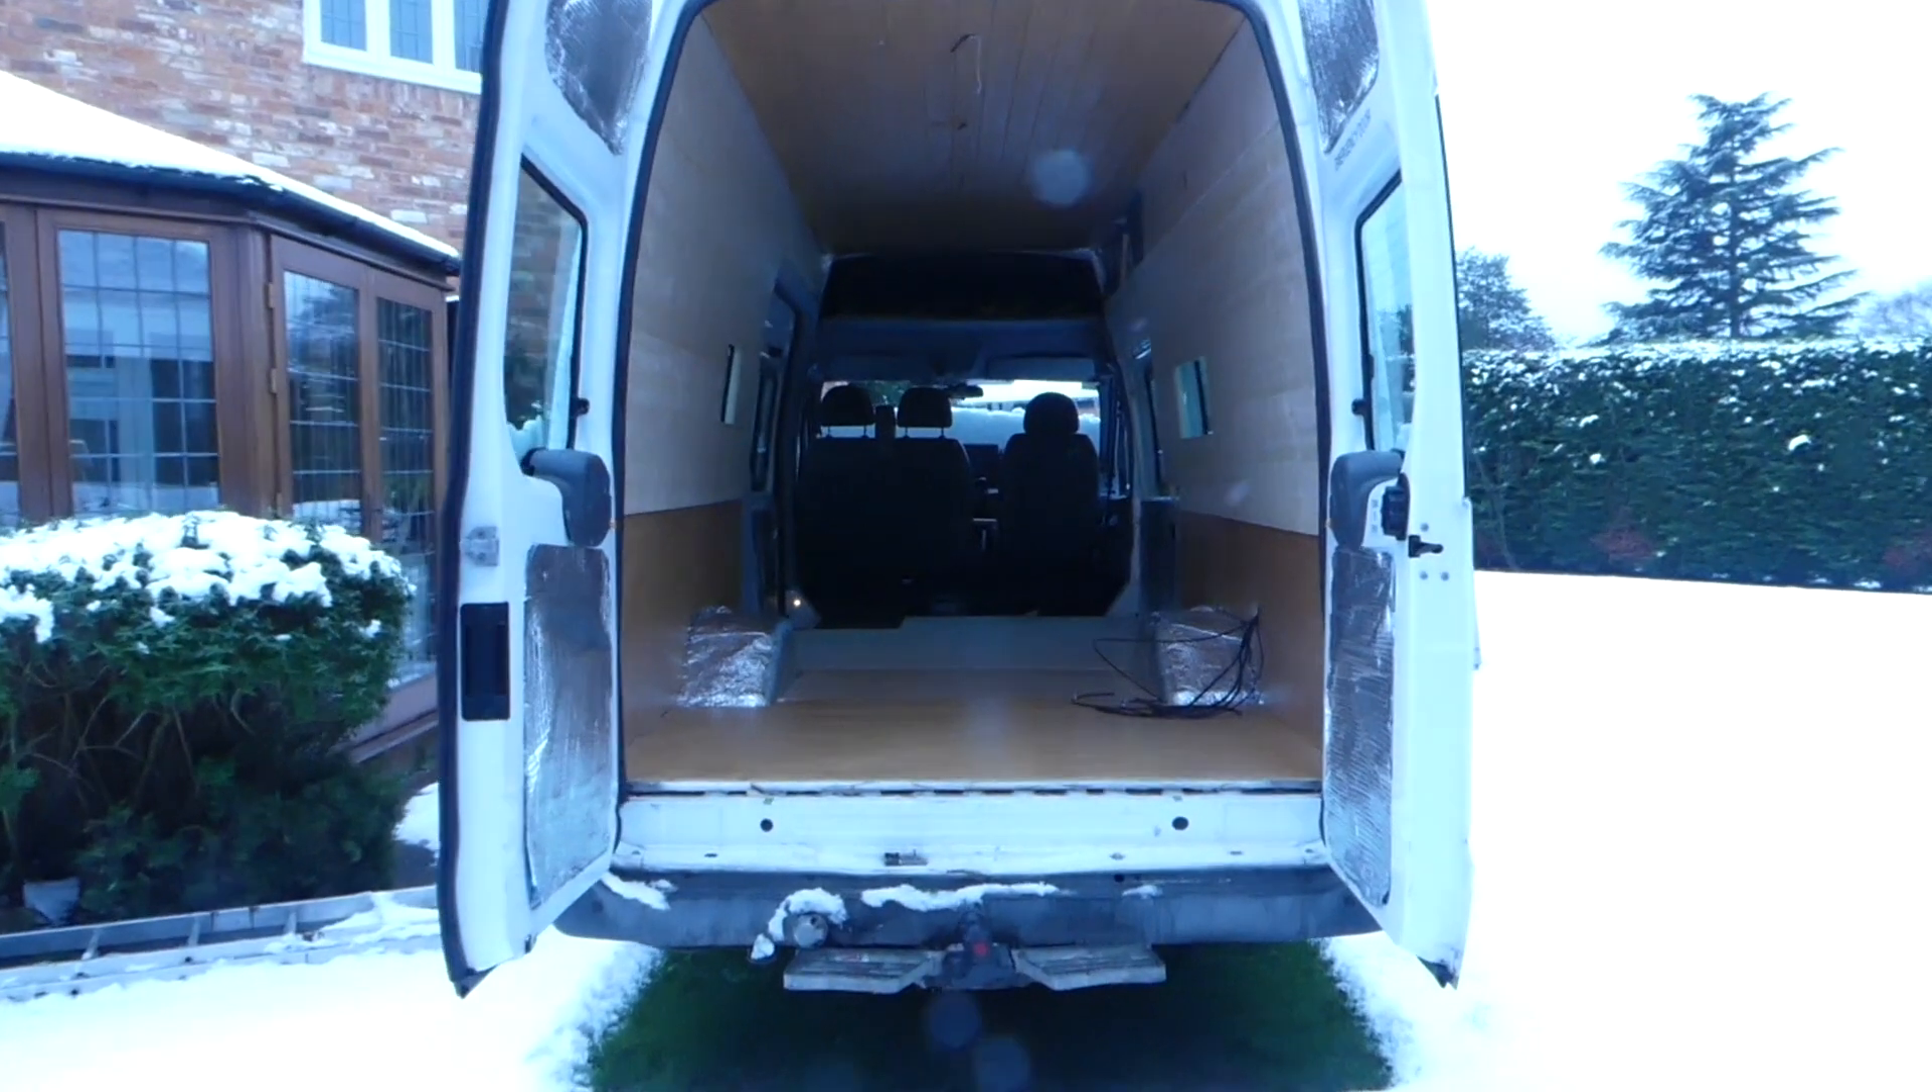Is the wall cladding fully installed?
Yes.